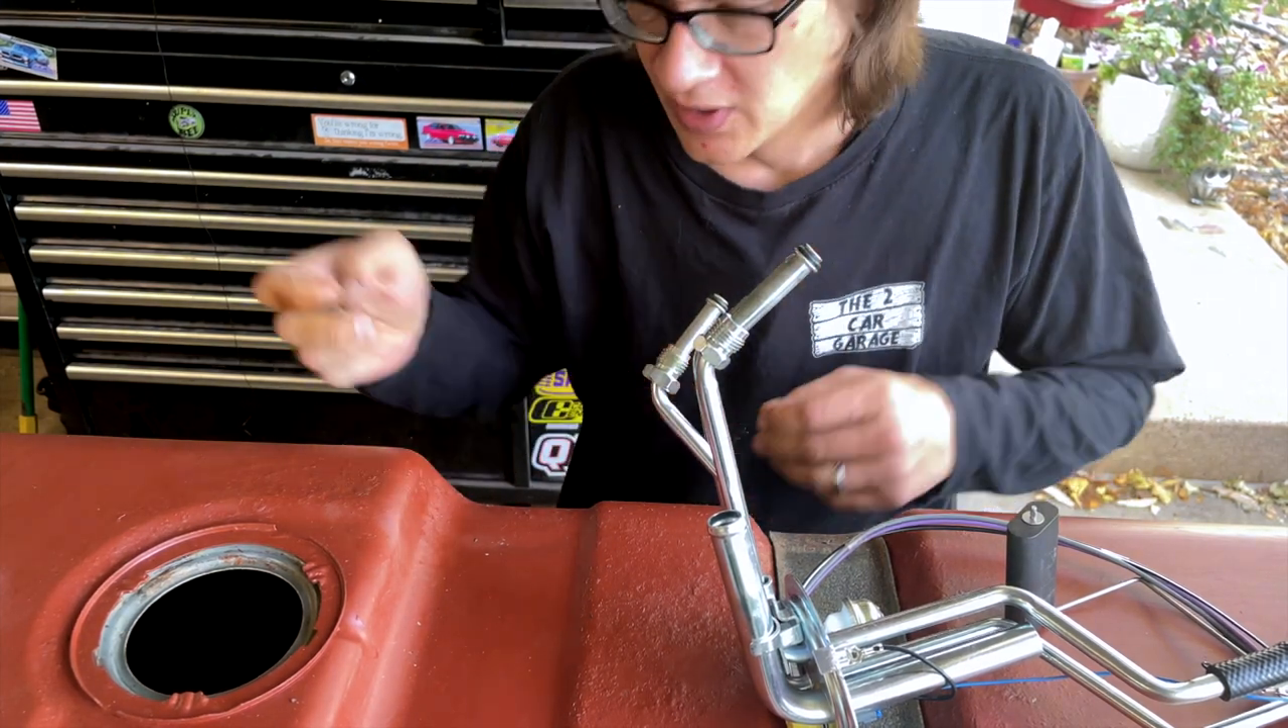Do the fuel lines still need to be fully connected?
Yes.